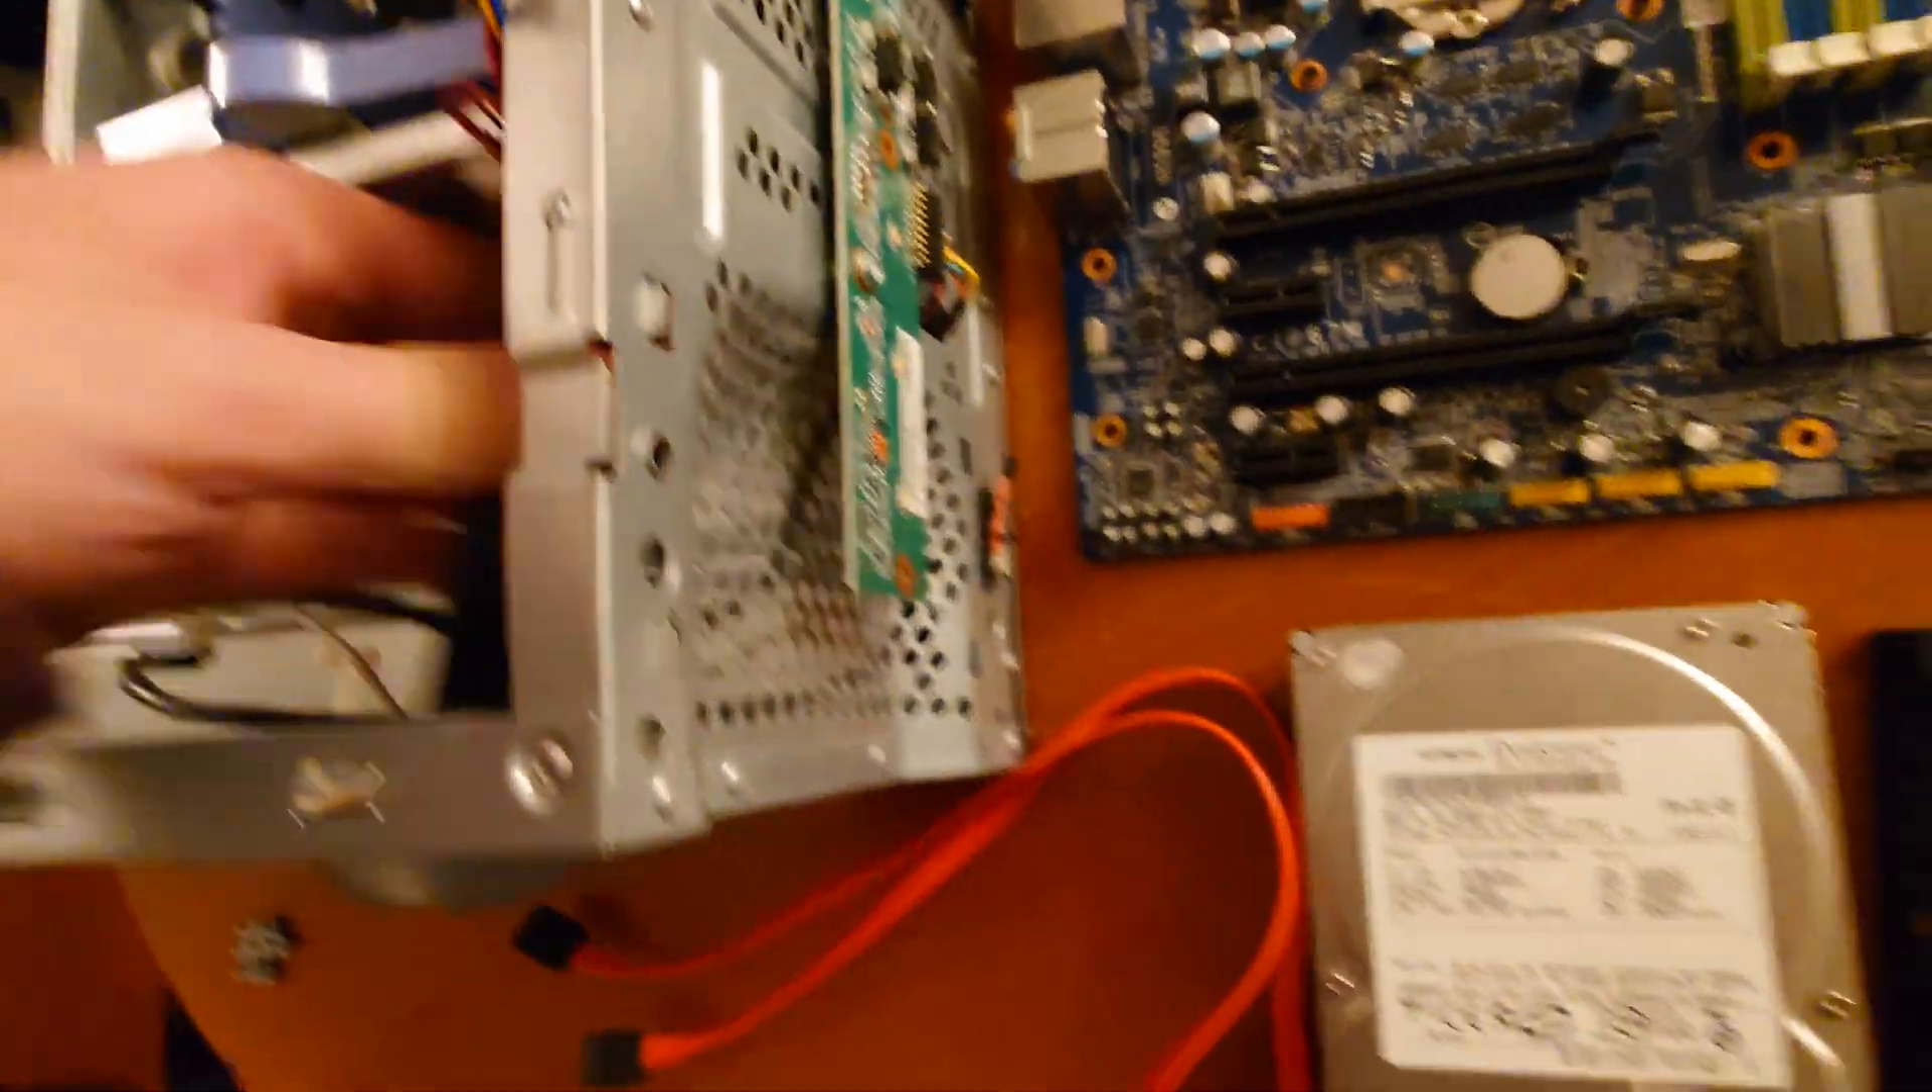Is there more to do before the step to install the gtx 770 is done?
Yes.